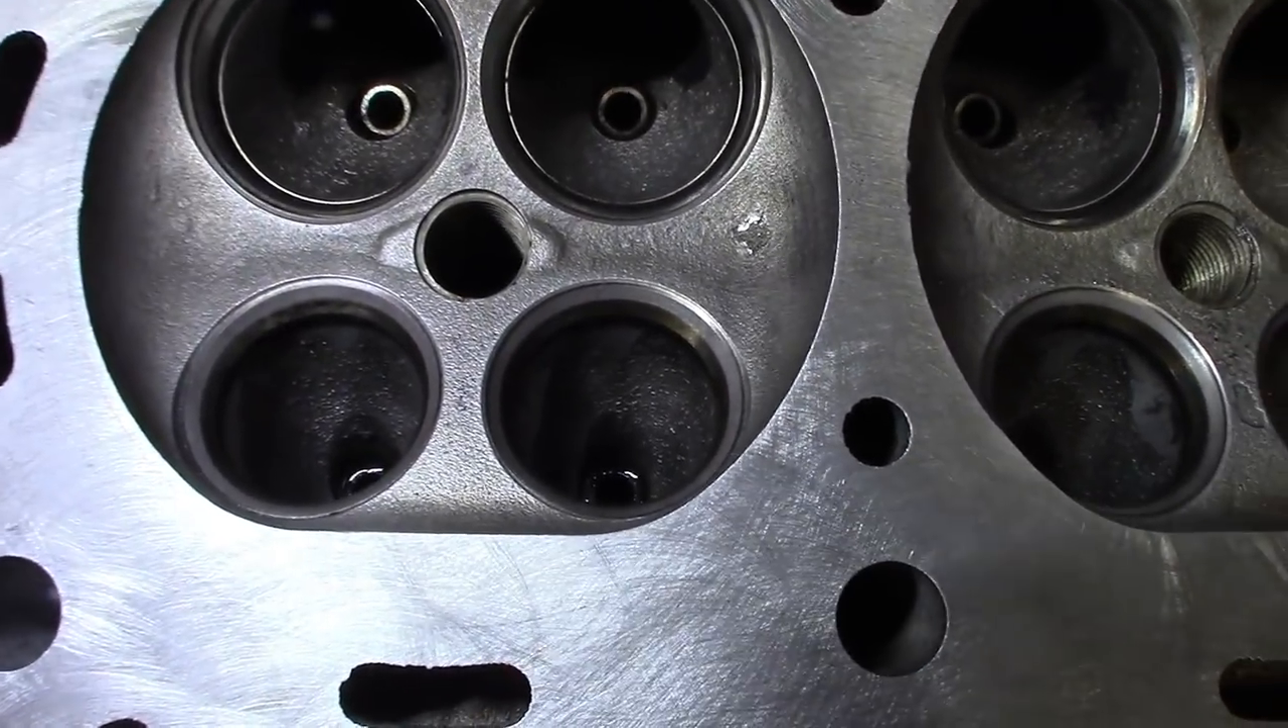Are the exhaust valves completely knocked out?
Yes.